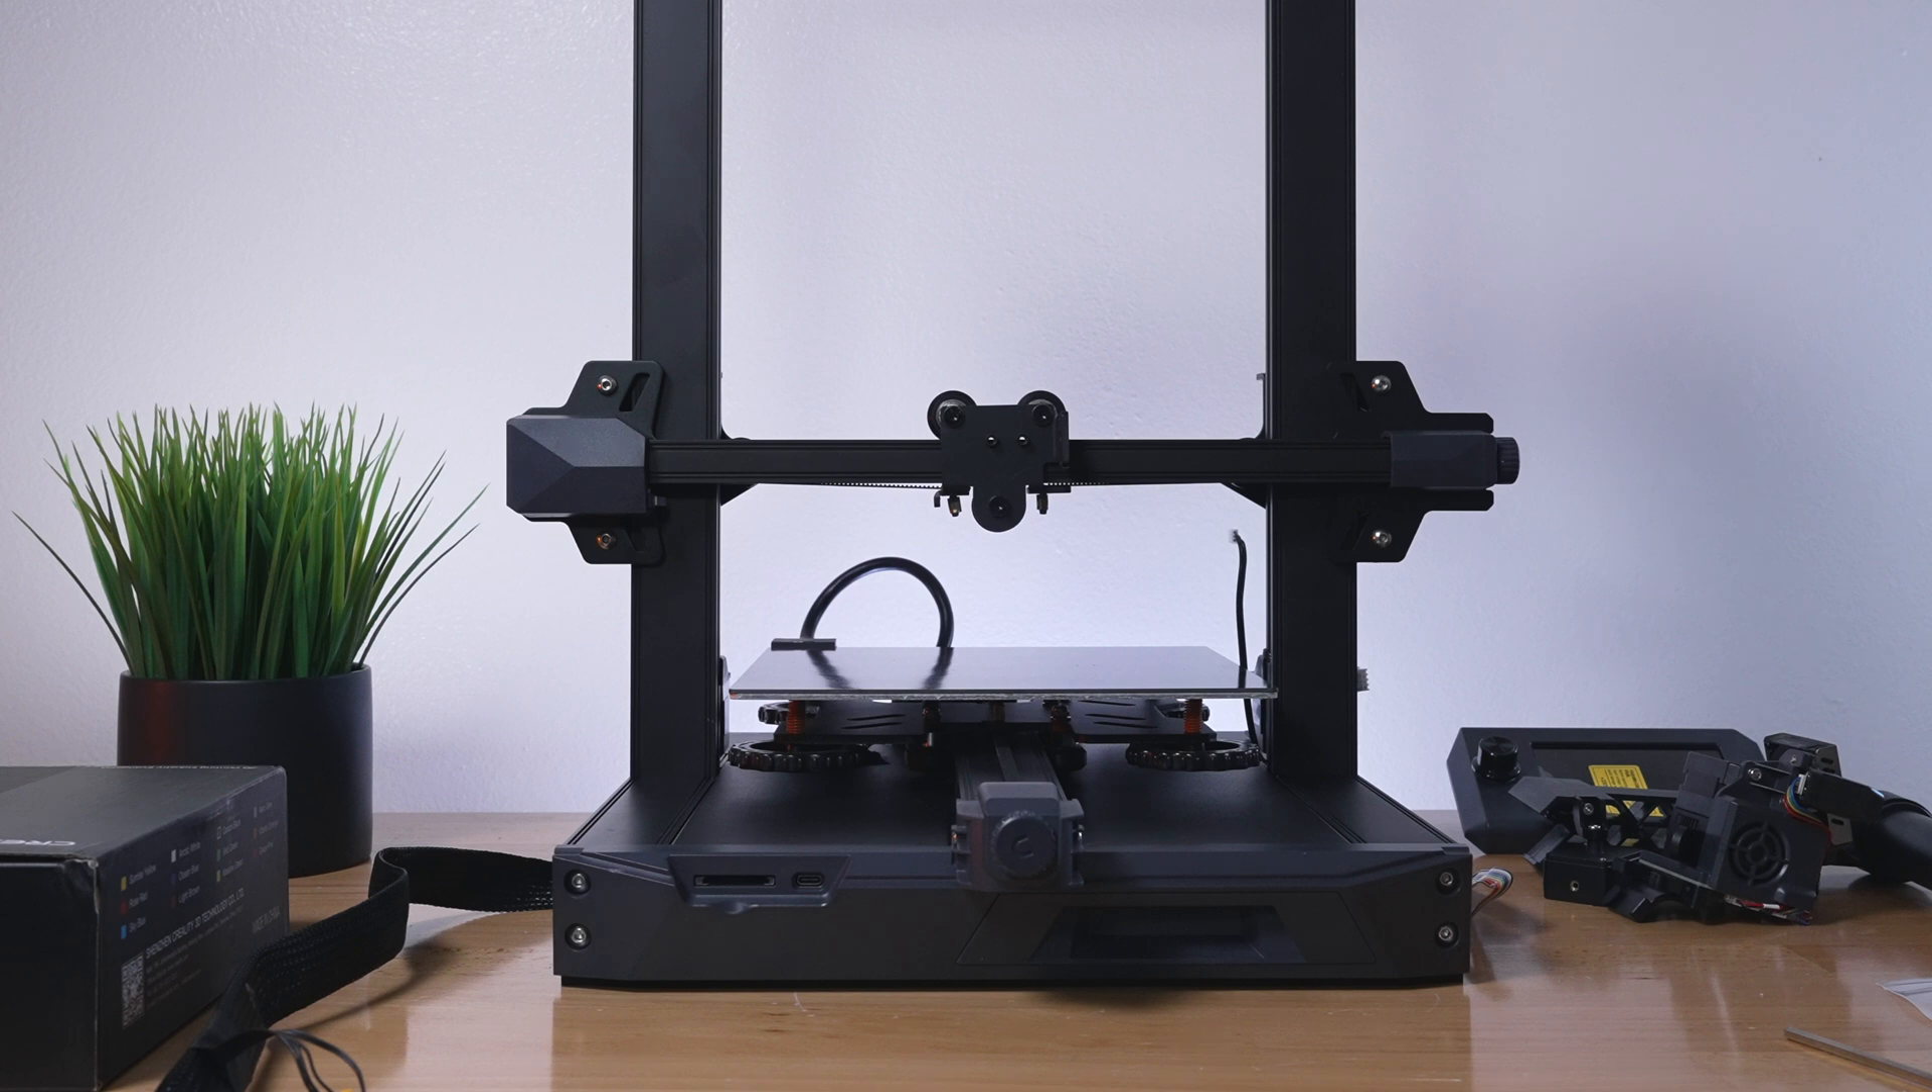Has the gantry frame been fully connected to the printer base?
Yes.